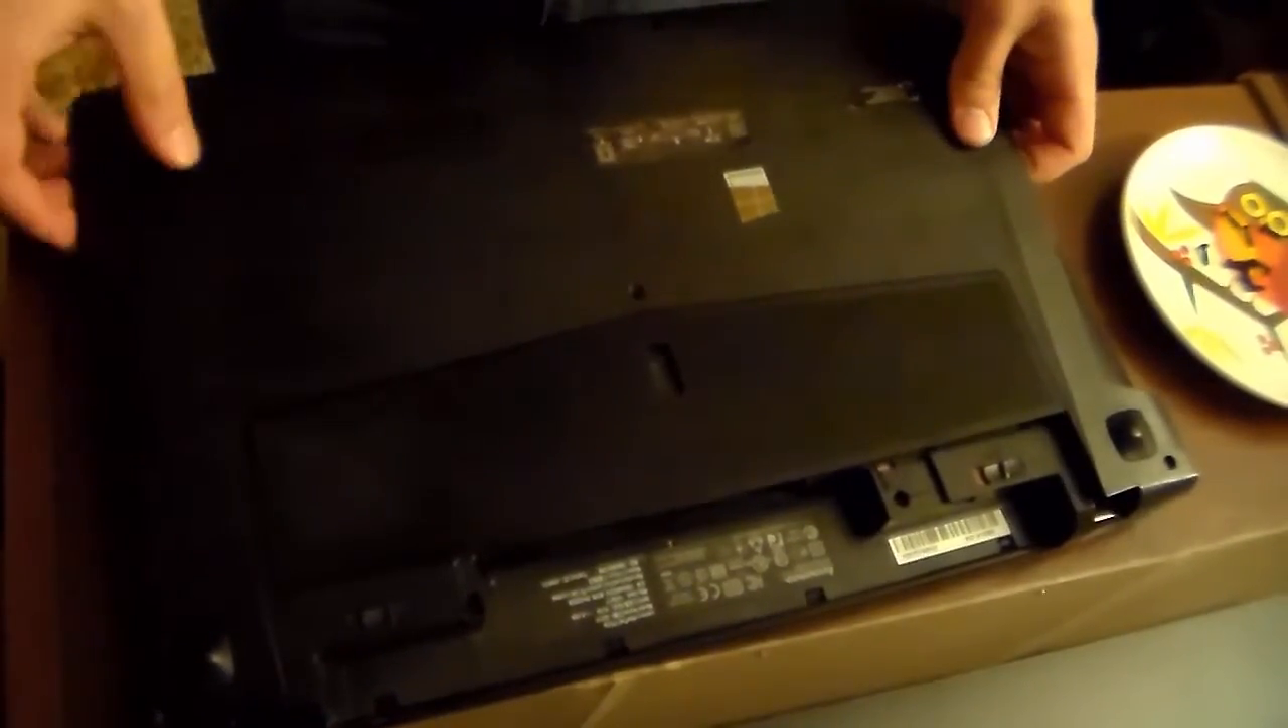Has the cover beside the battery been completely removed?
No.